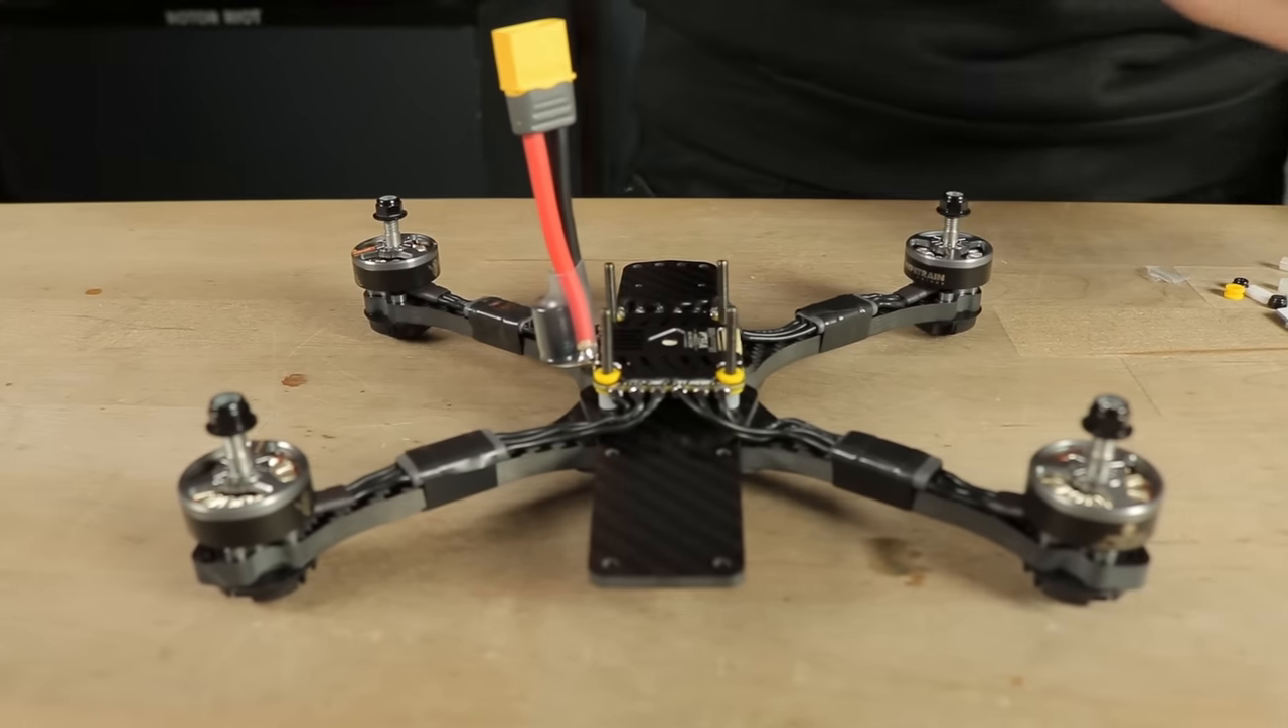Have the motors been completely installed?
Yes.